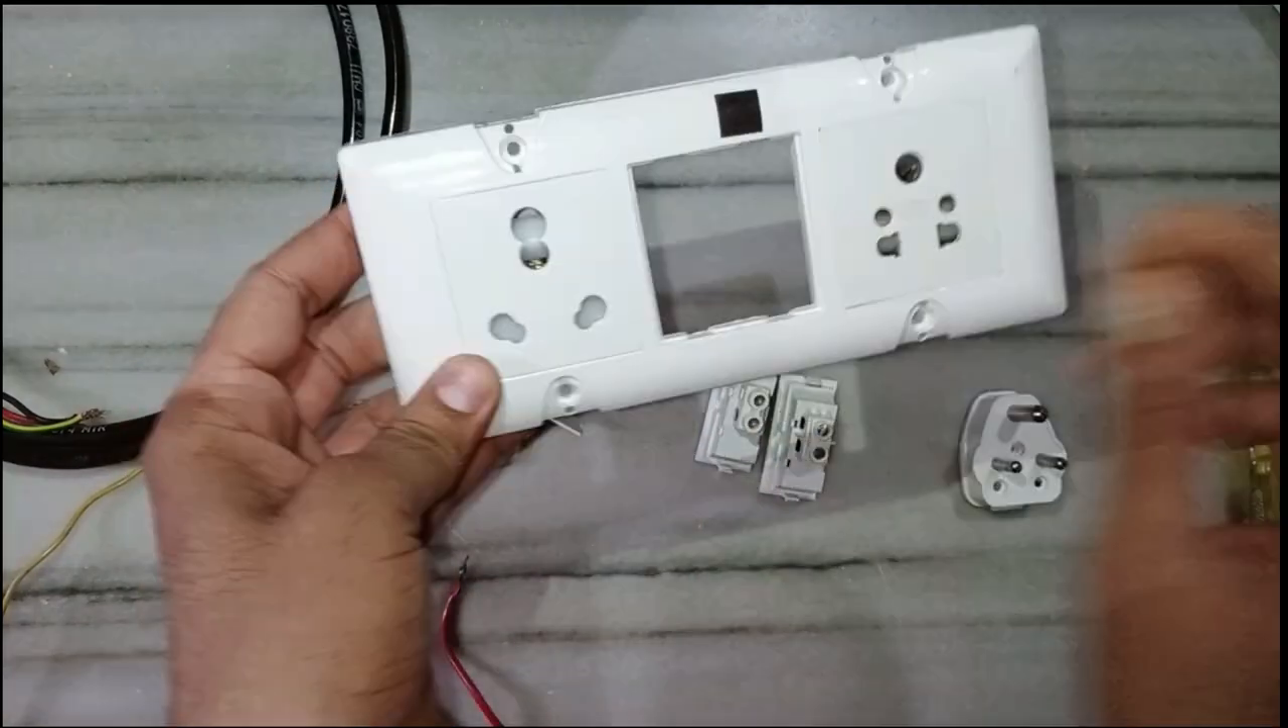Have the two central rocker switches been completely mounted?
No.